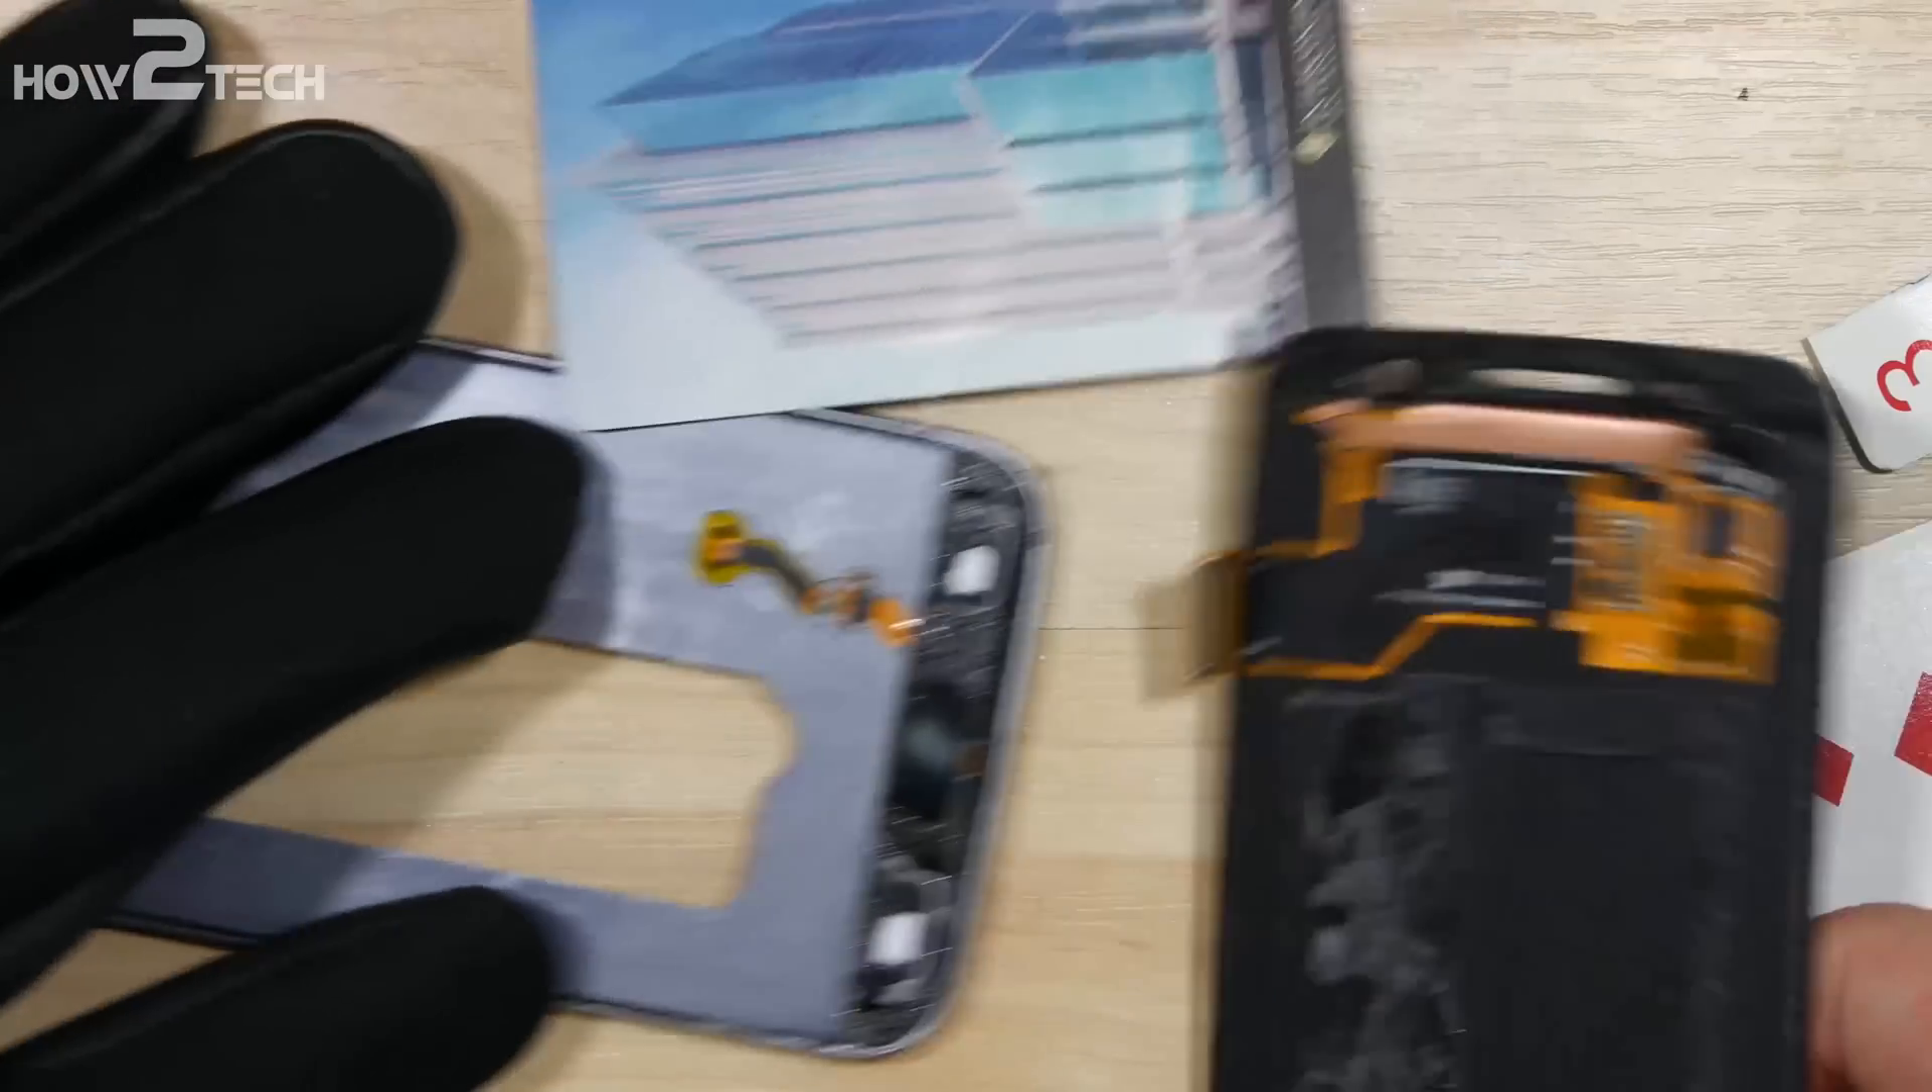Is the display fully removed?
Yes.